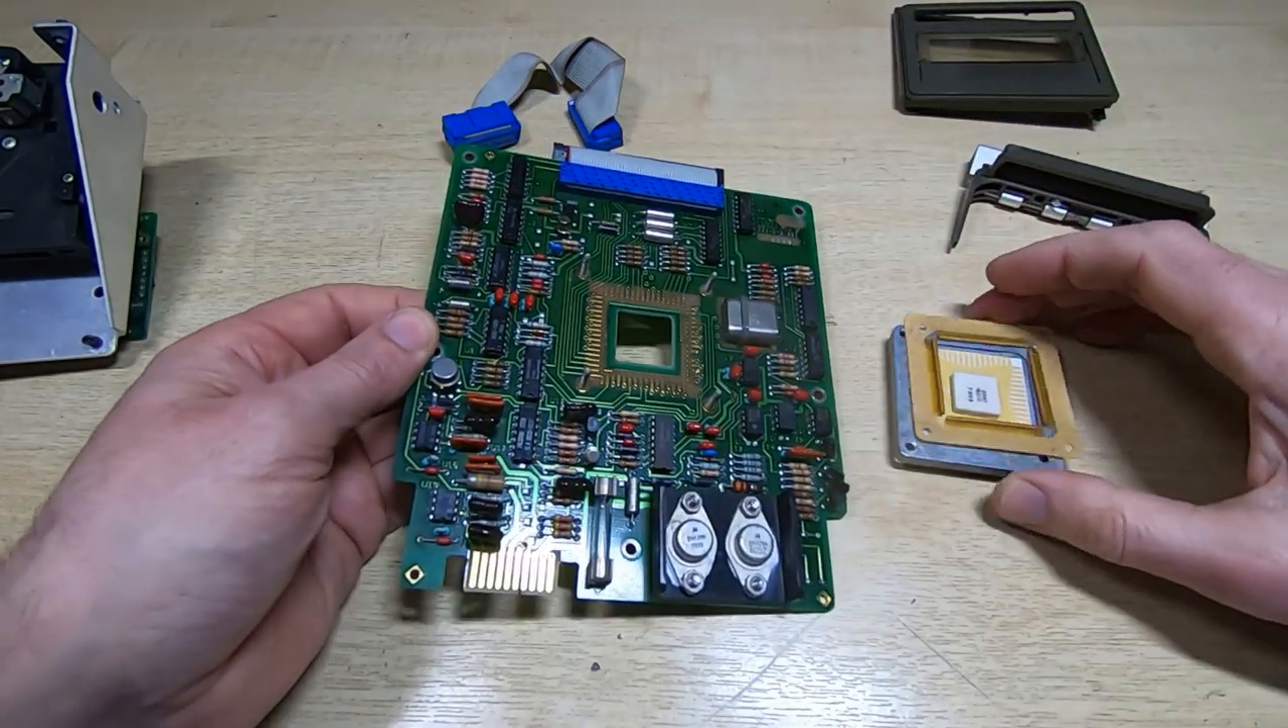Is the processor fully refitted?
No.